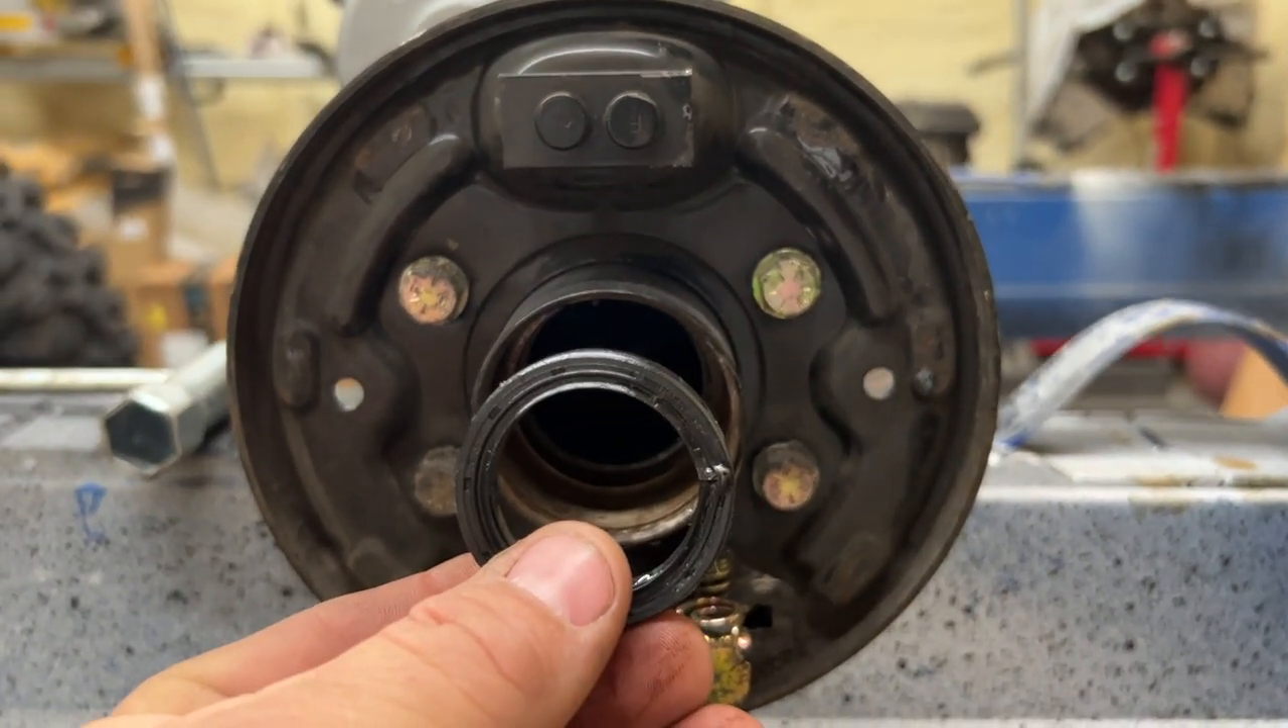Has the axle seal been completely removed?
Yes.